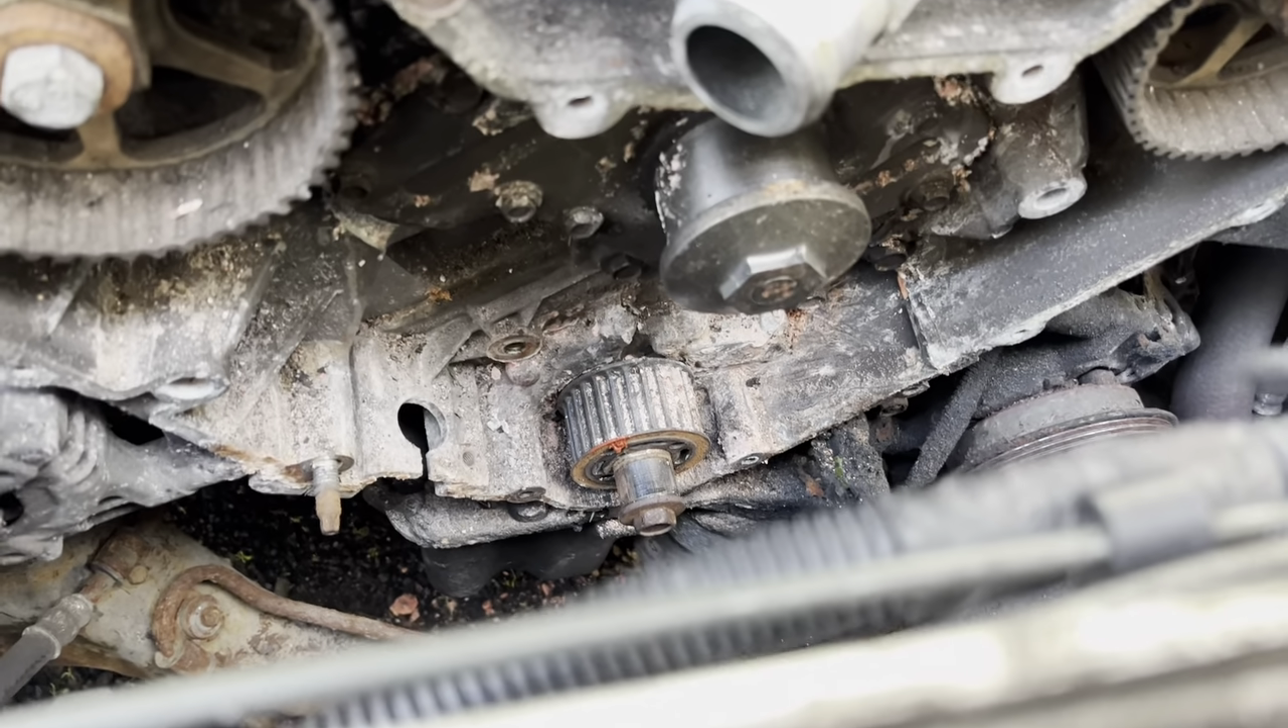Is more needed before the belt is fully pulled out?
No.